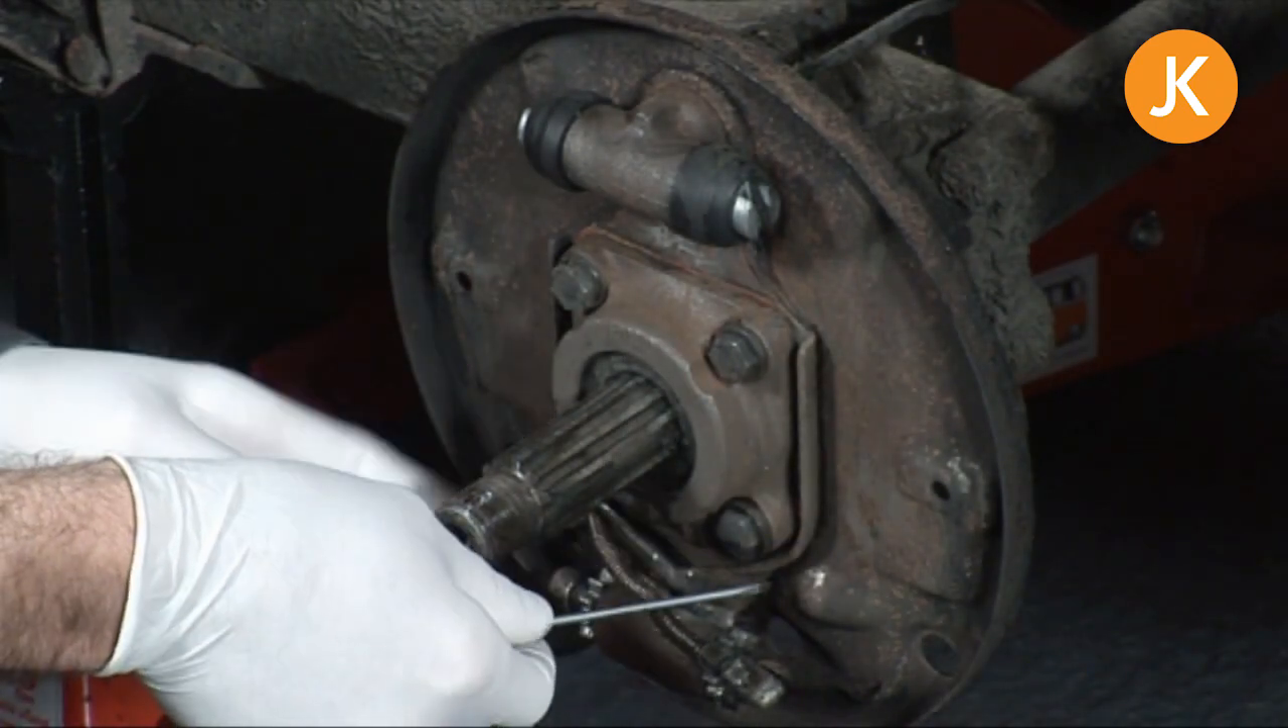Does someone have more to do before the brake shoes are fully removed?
No.